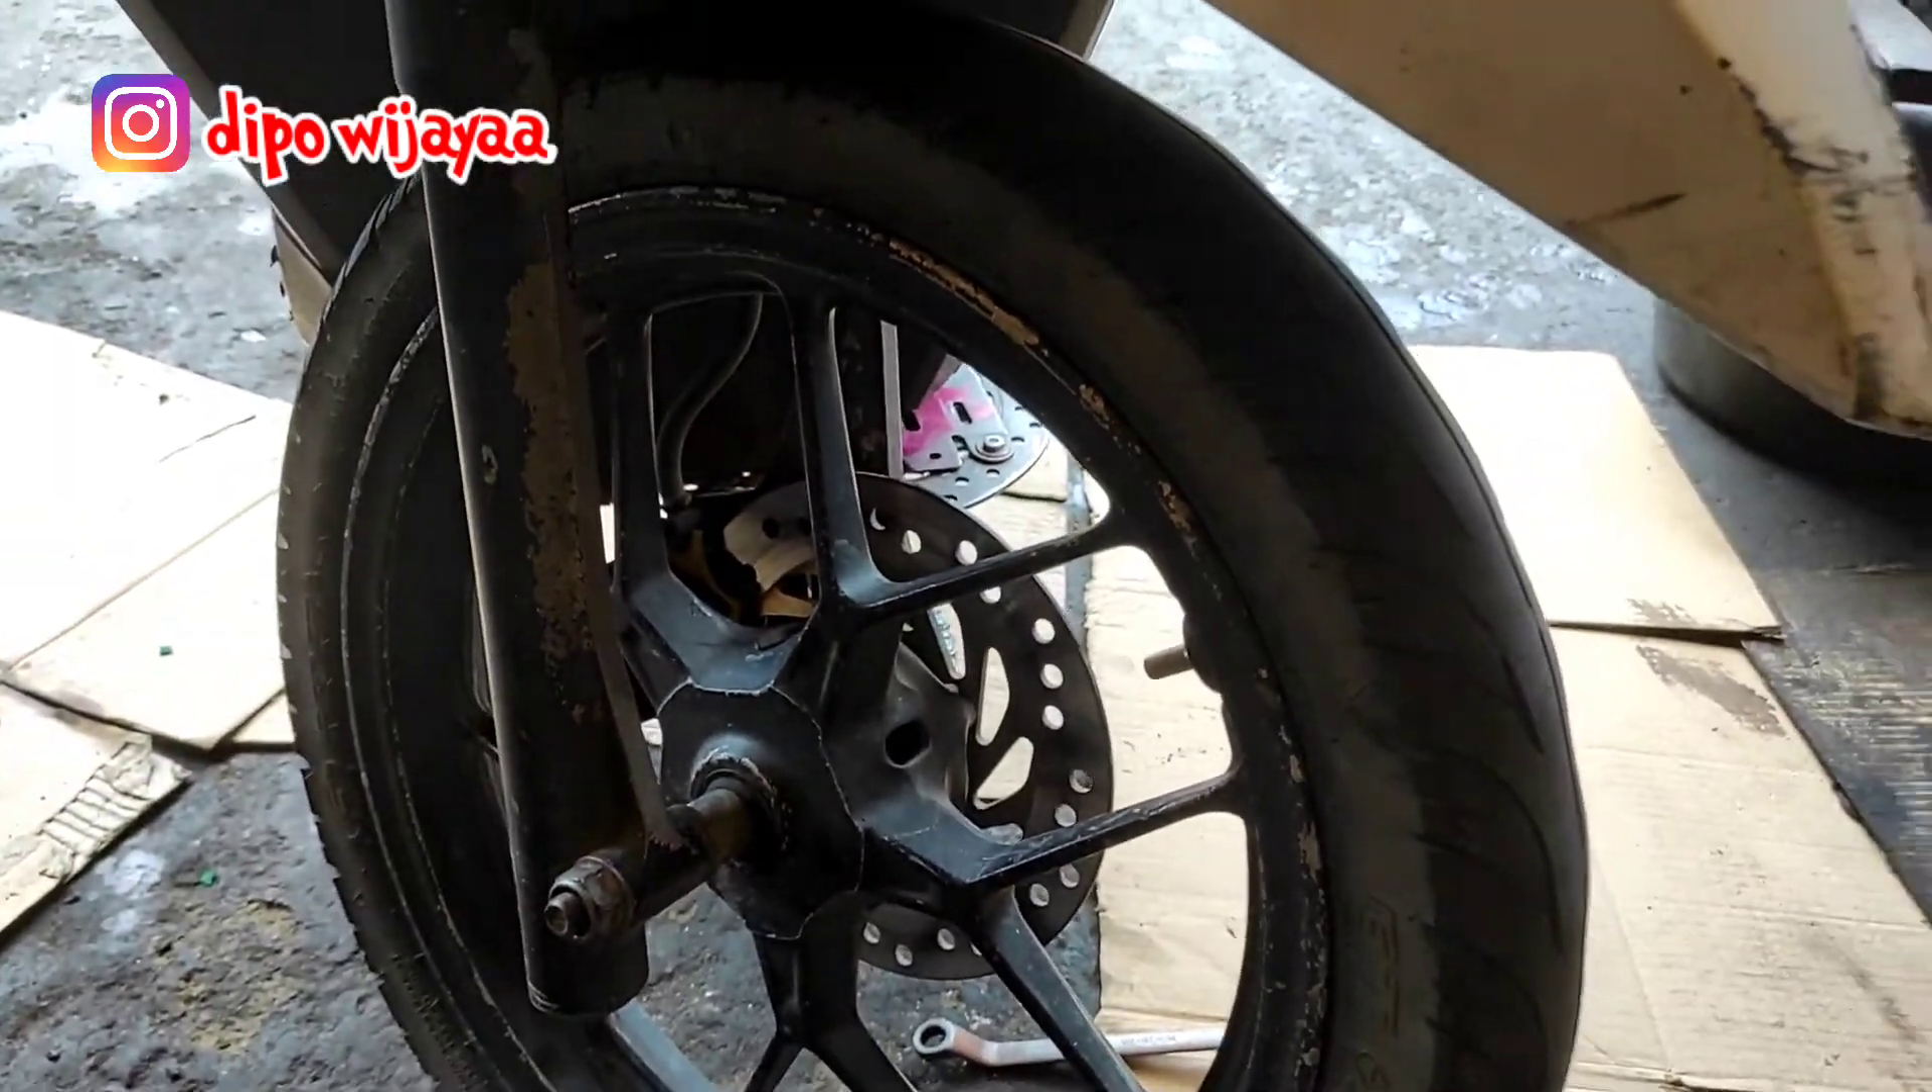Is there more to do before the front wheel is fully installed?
No.